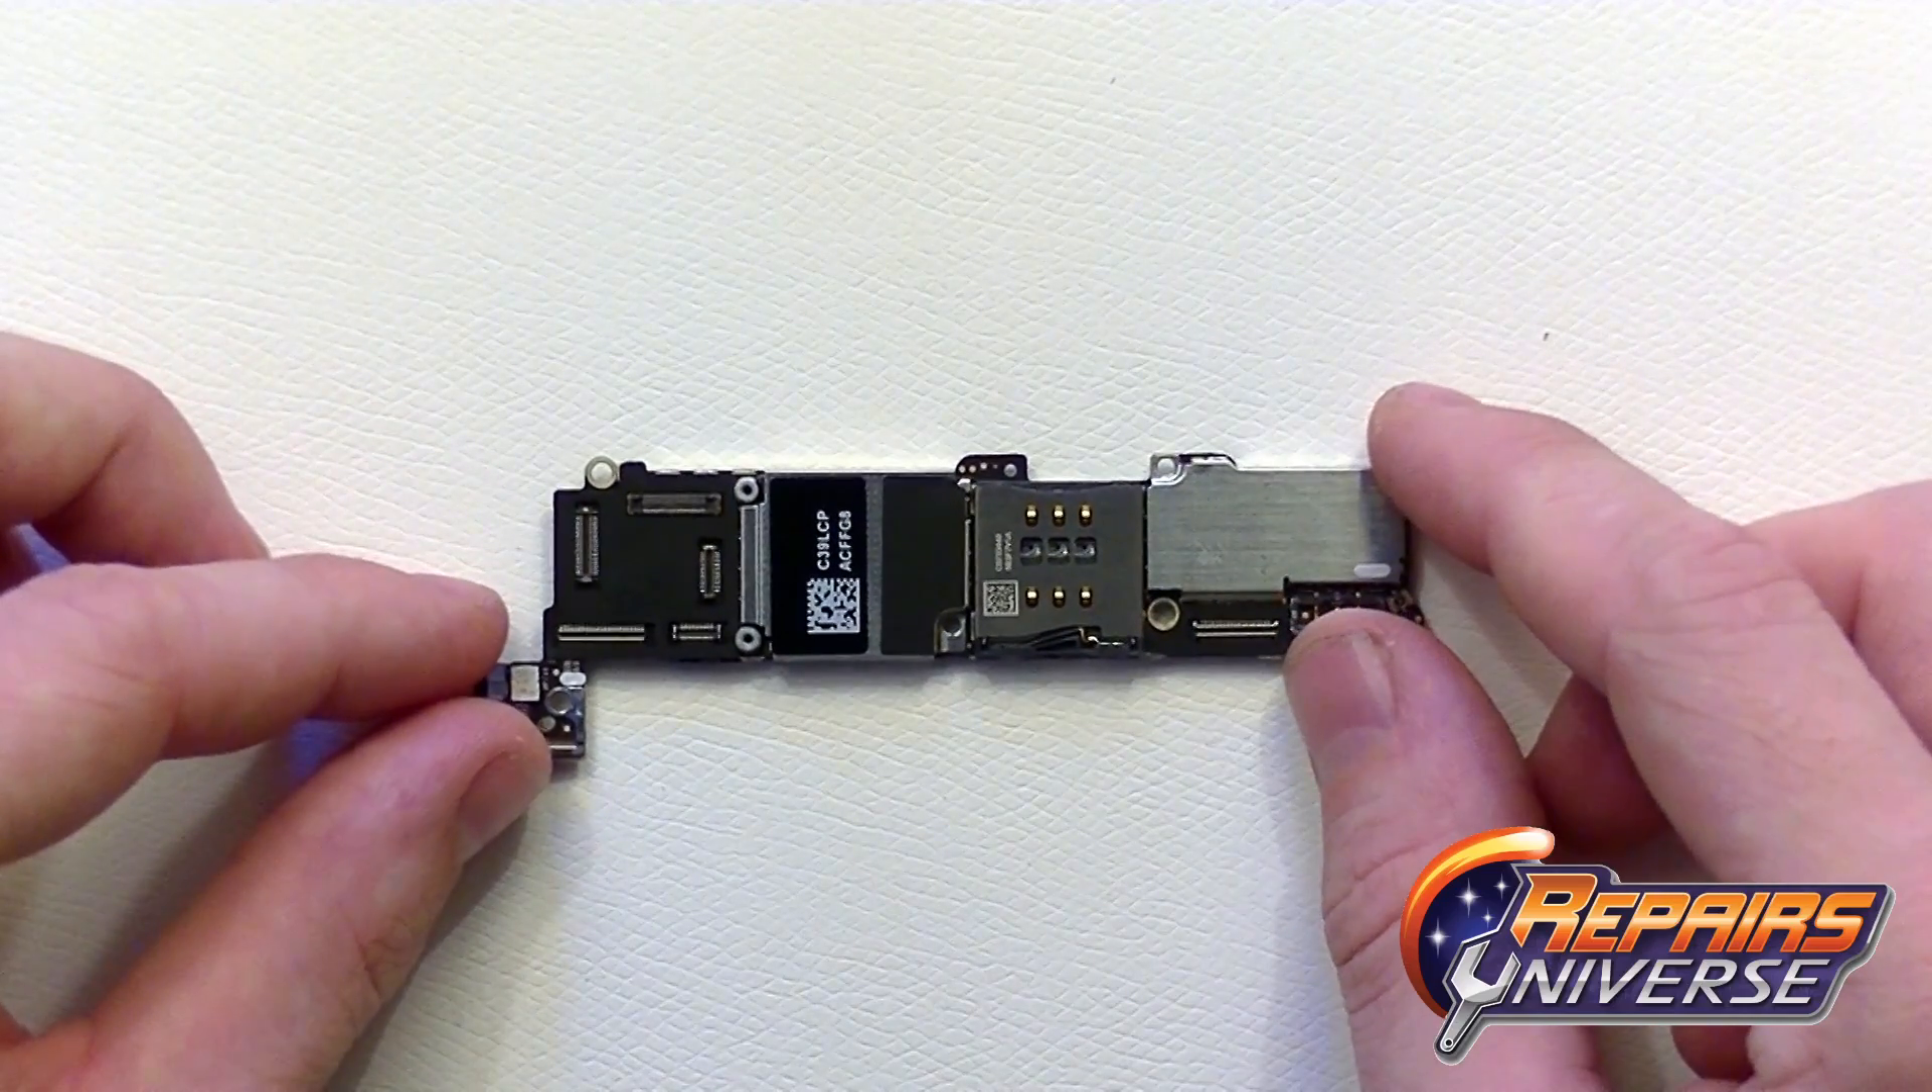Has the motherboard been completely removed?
Yes.